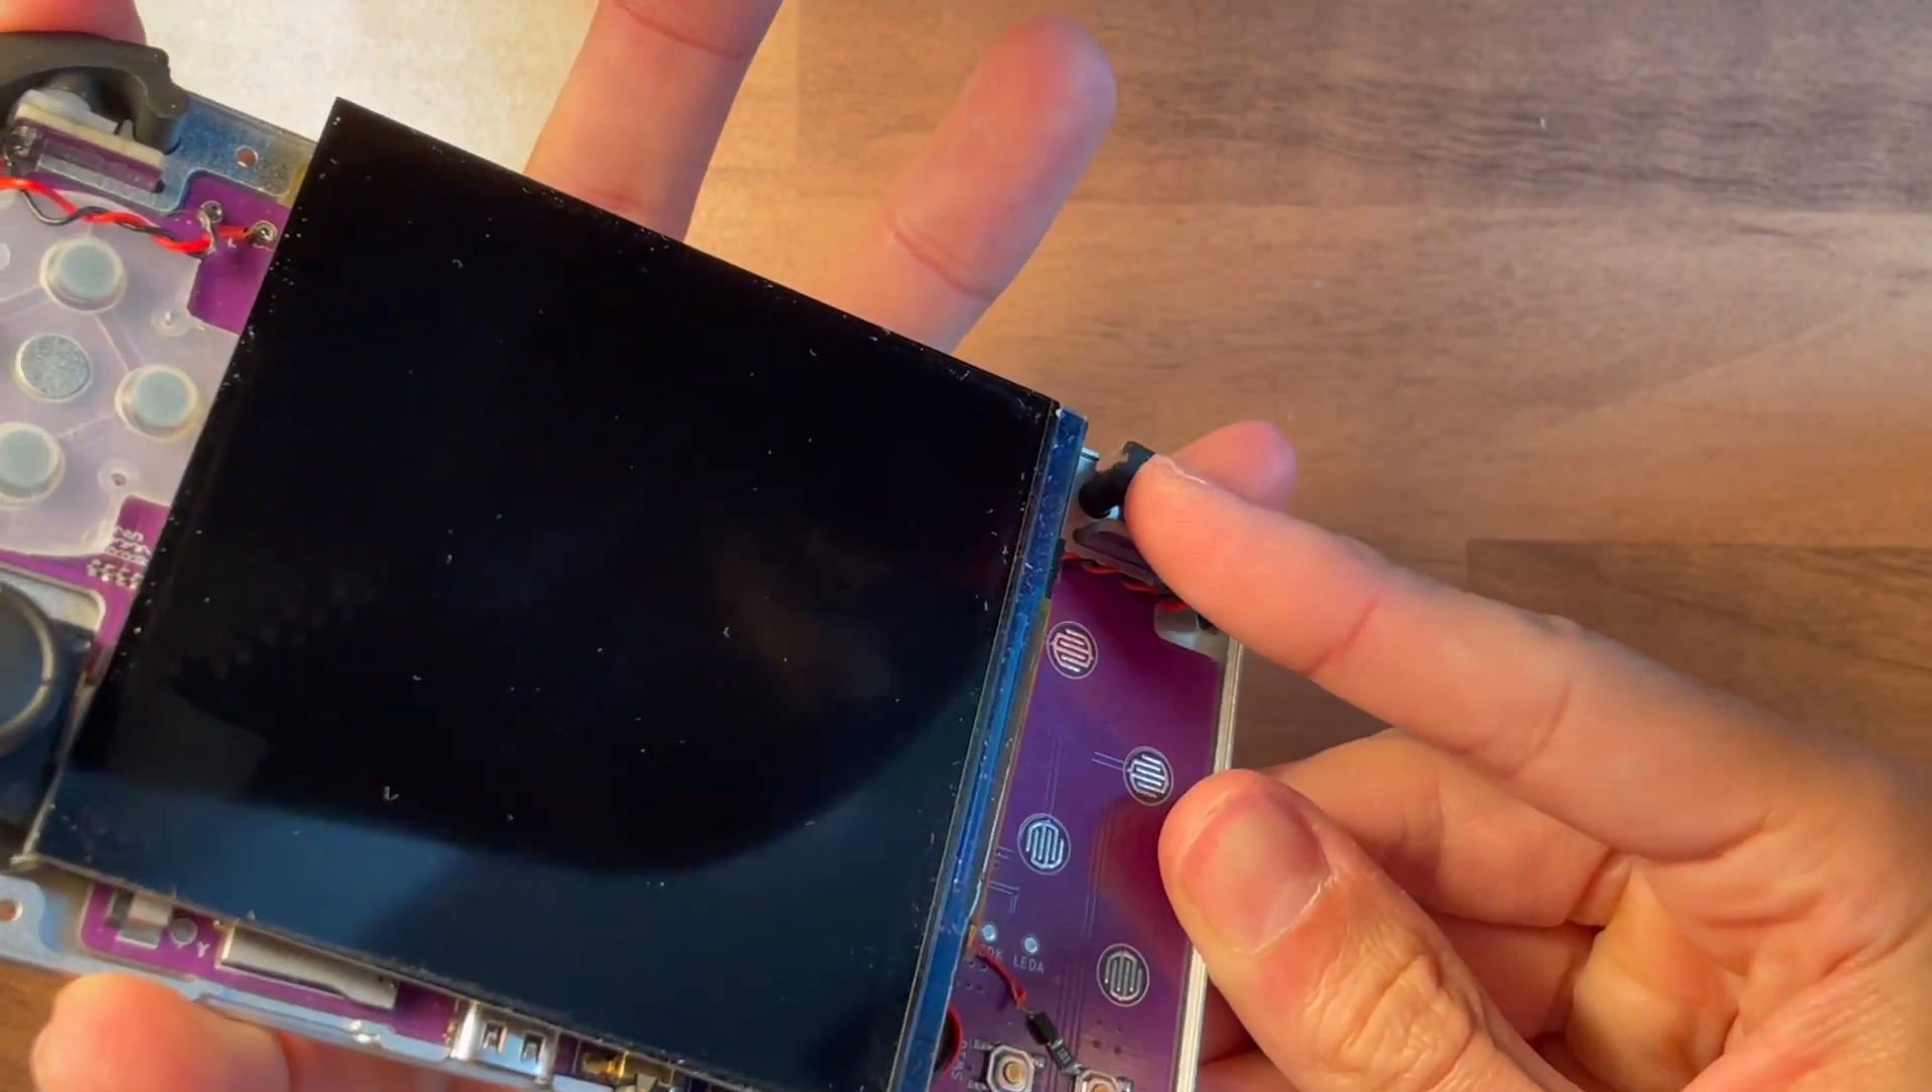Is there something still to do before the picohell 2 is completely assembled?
Yes.